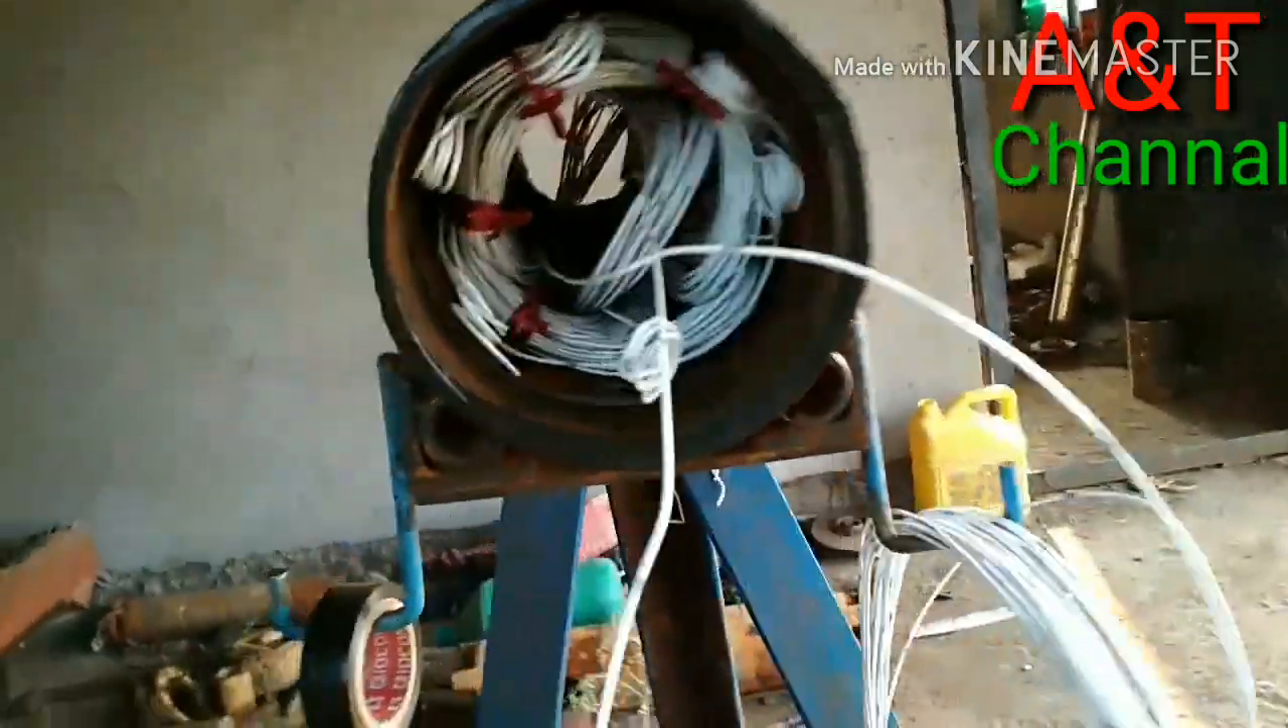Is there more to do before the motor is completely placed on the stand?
No.